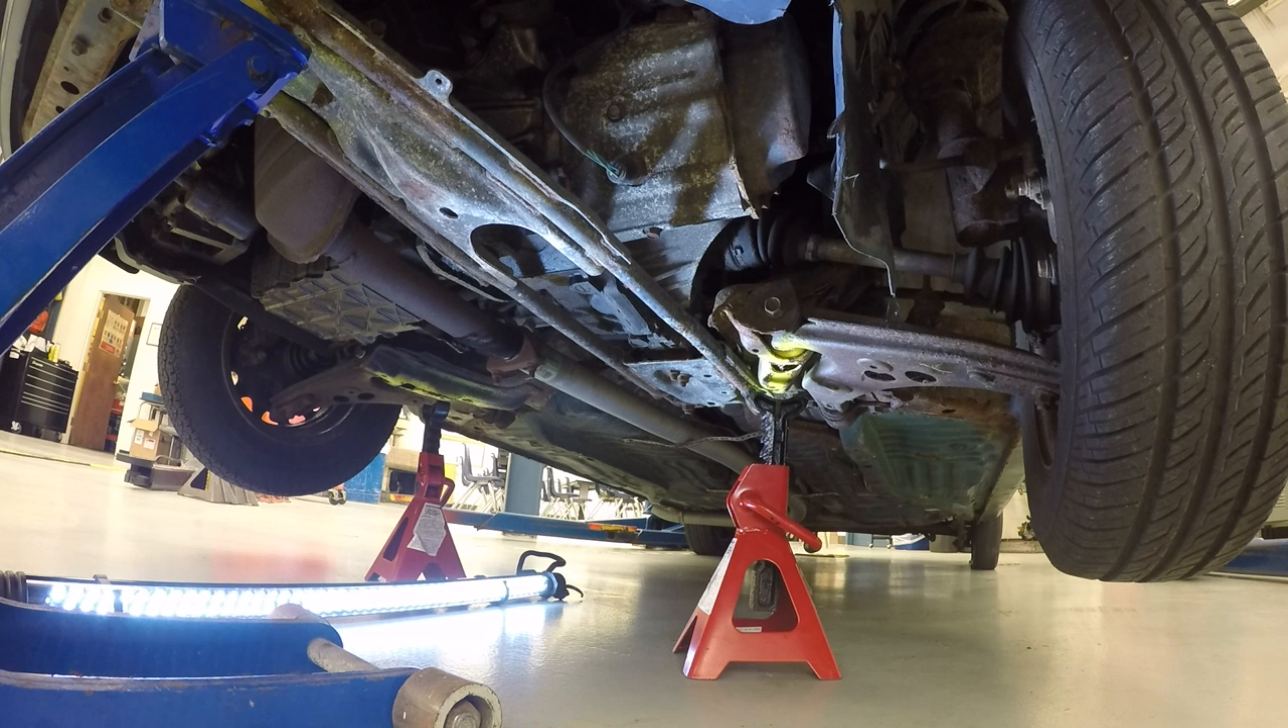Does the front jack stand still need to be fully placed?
No.